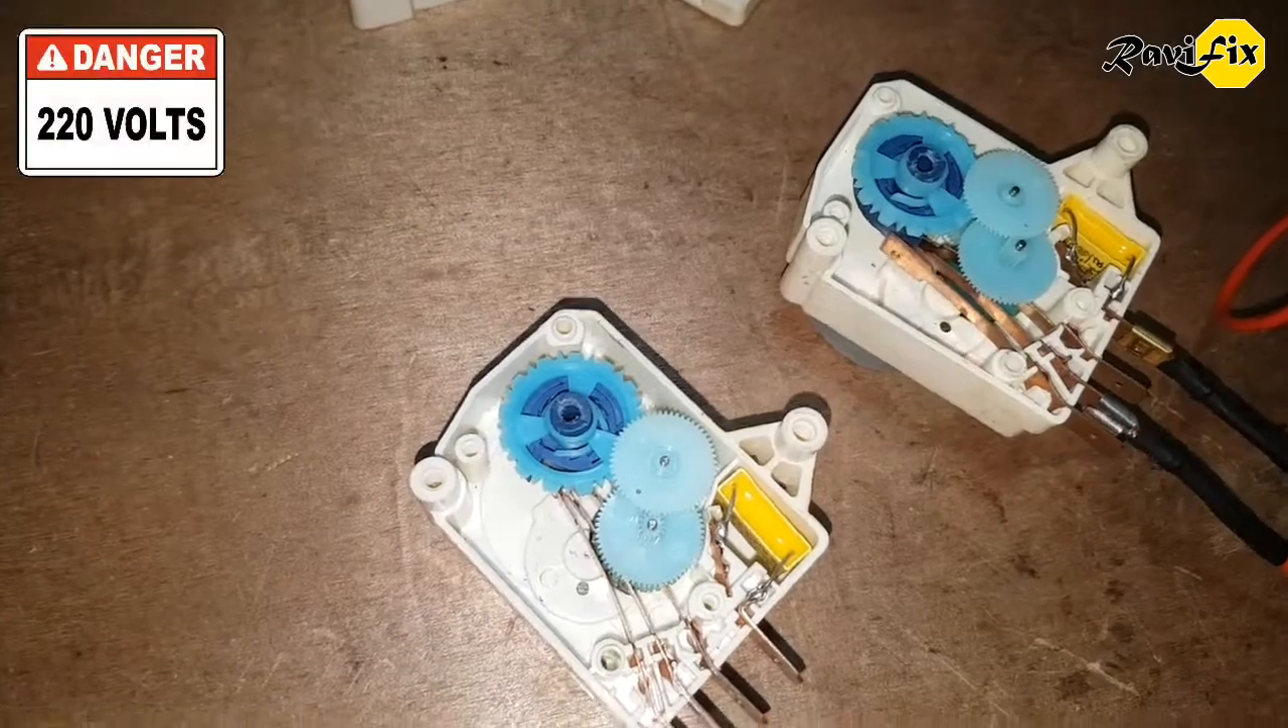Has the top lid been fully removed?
Yes.